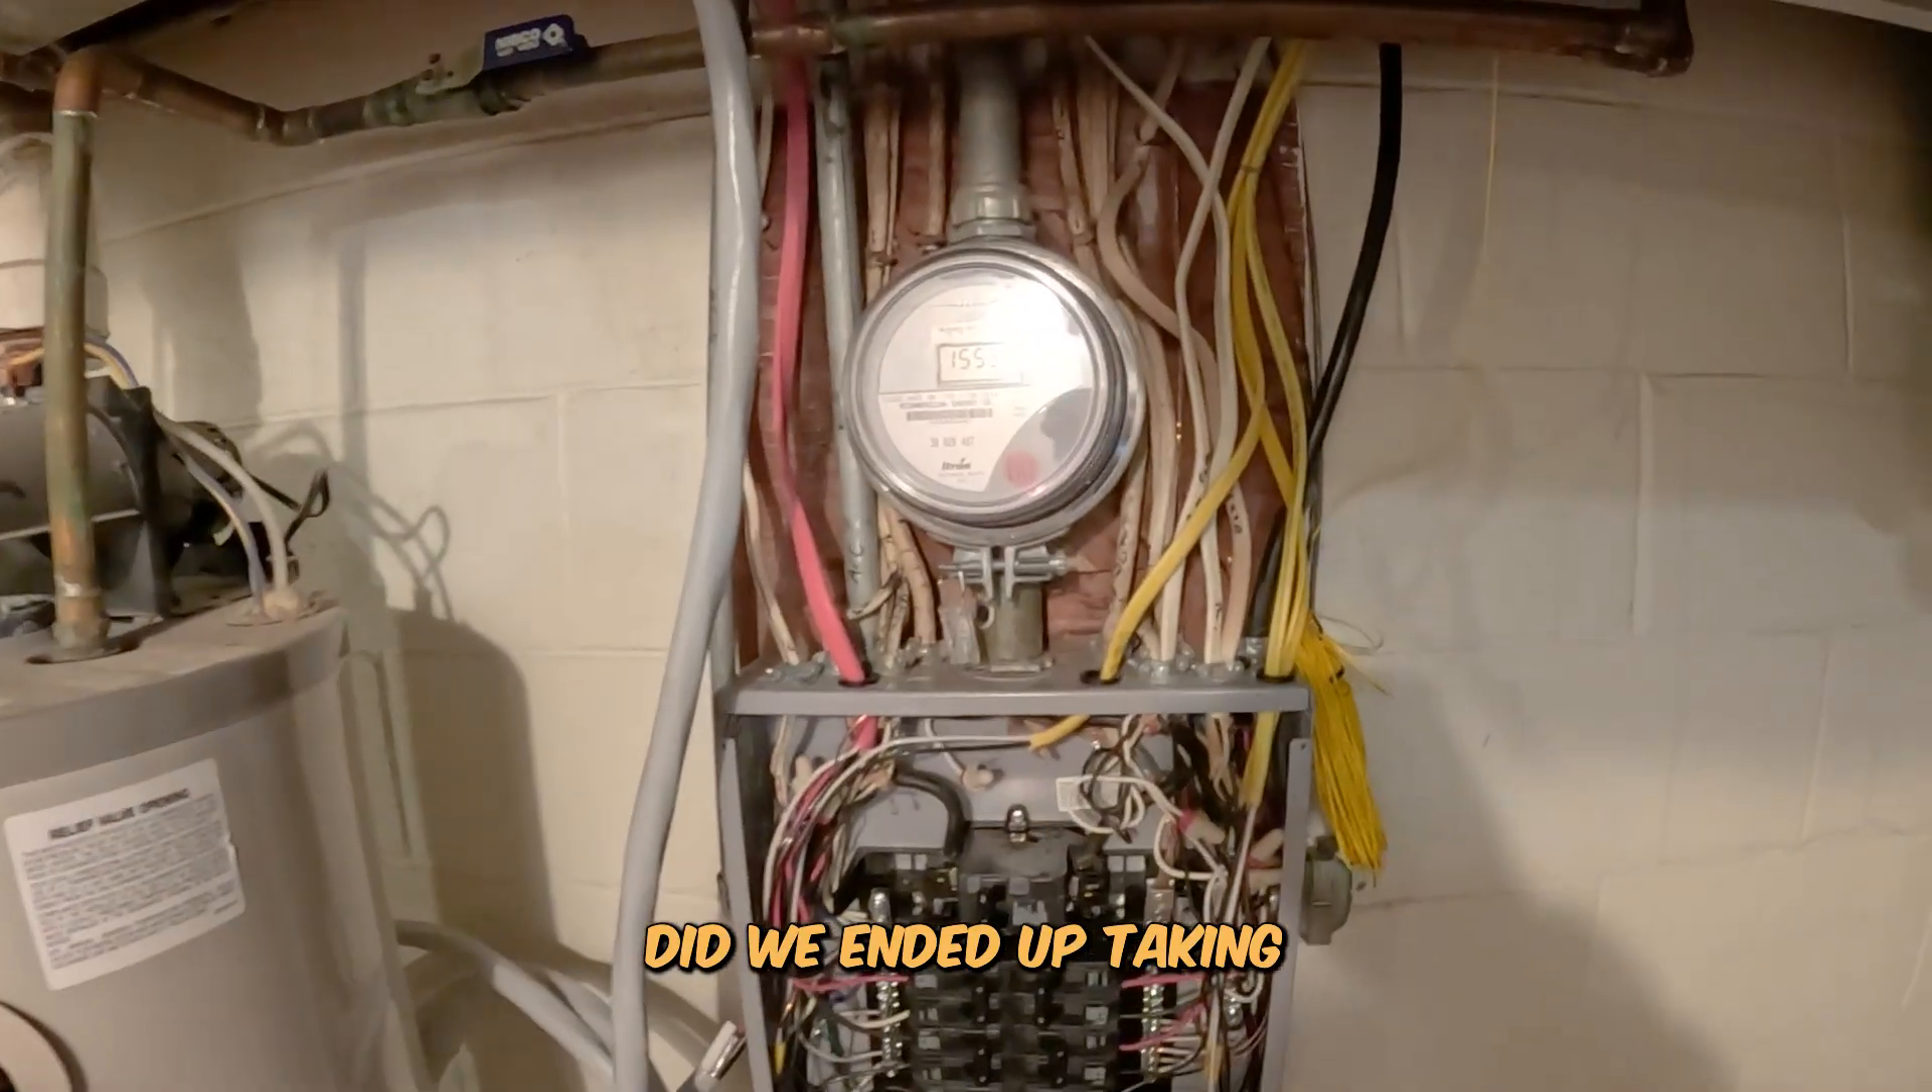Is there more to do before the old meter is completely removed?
Yes.